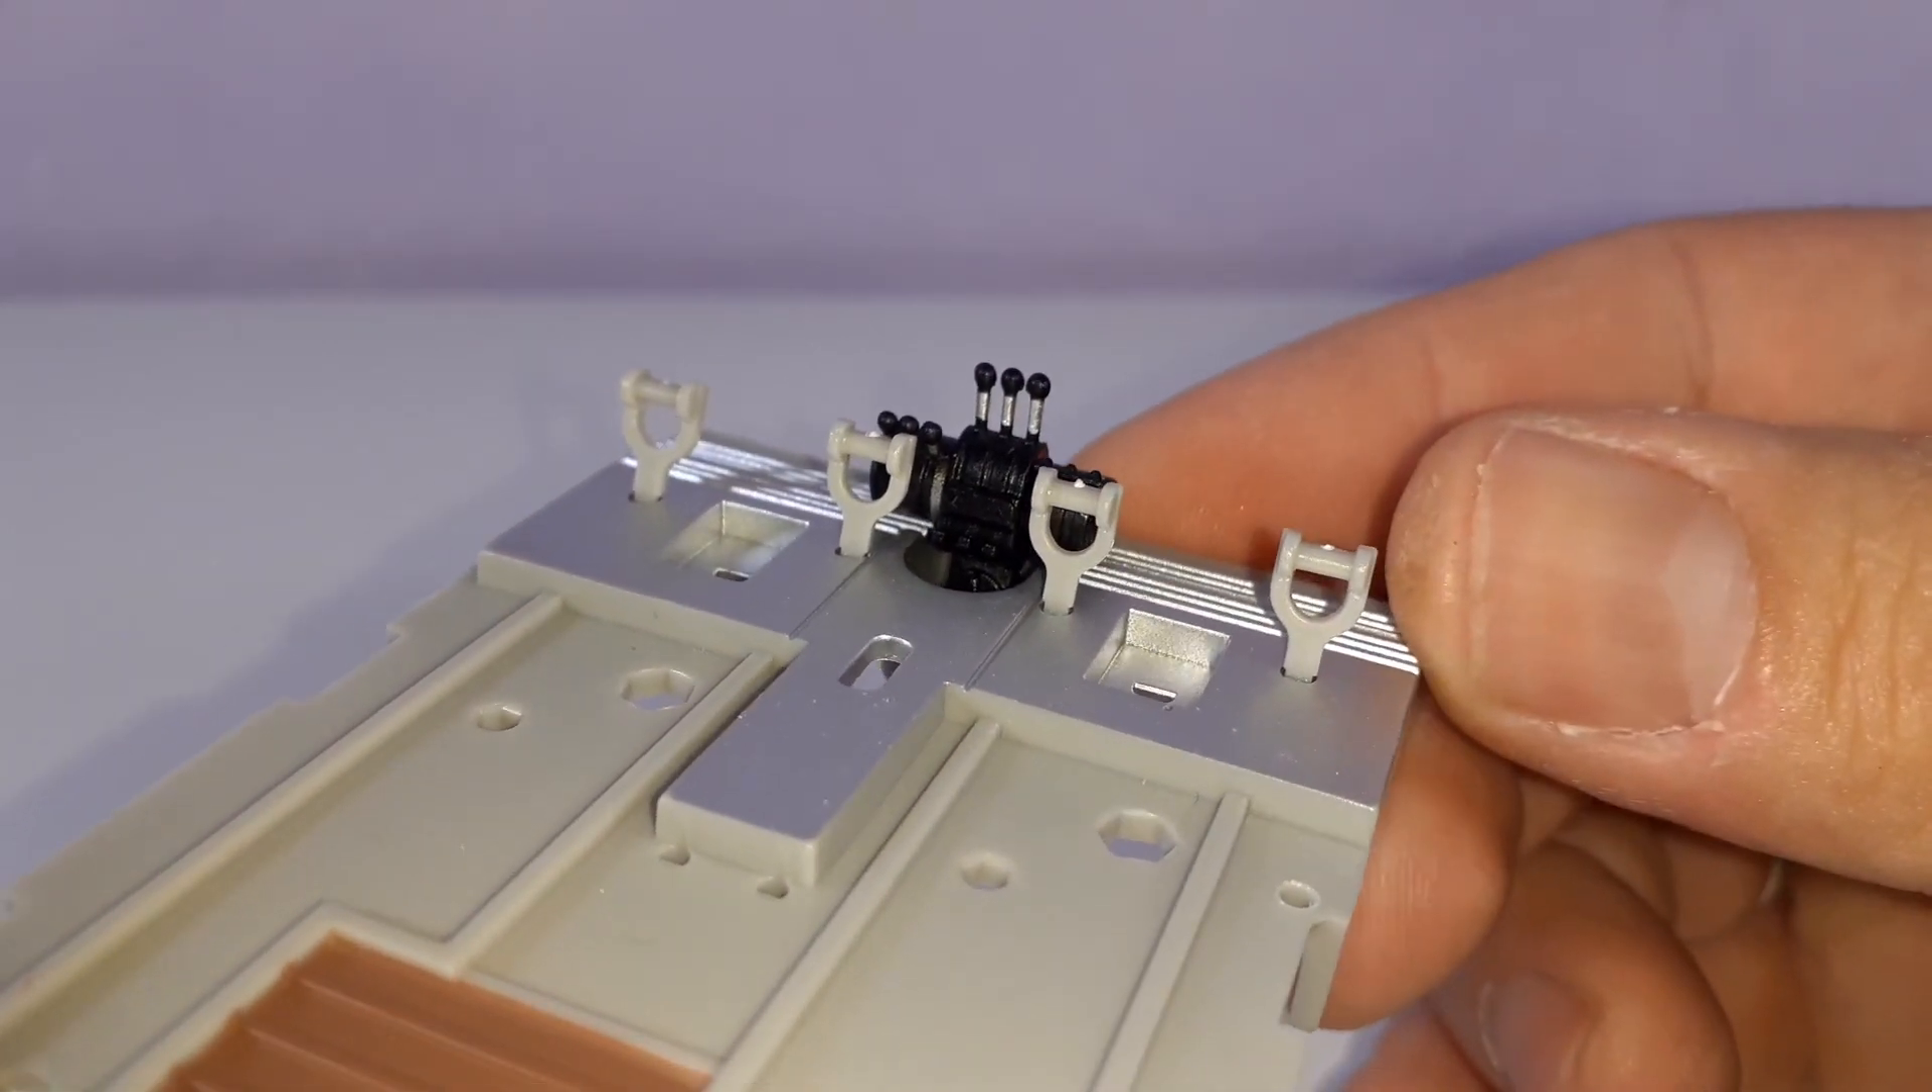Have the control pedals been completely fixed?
Yes.